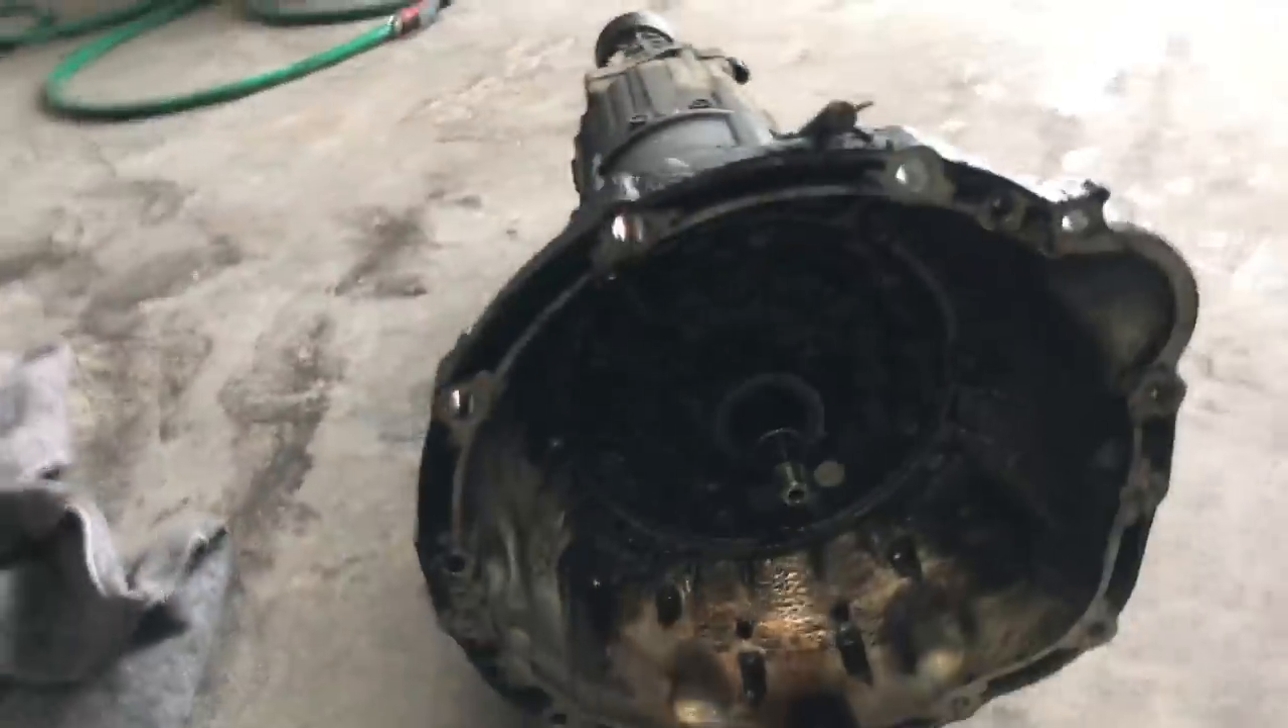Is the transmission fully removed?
Yes.